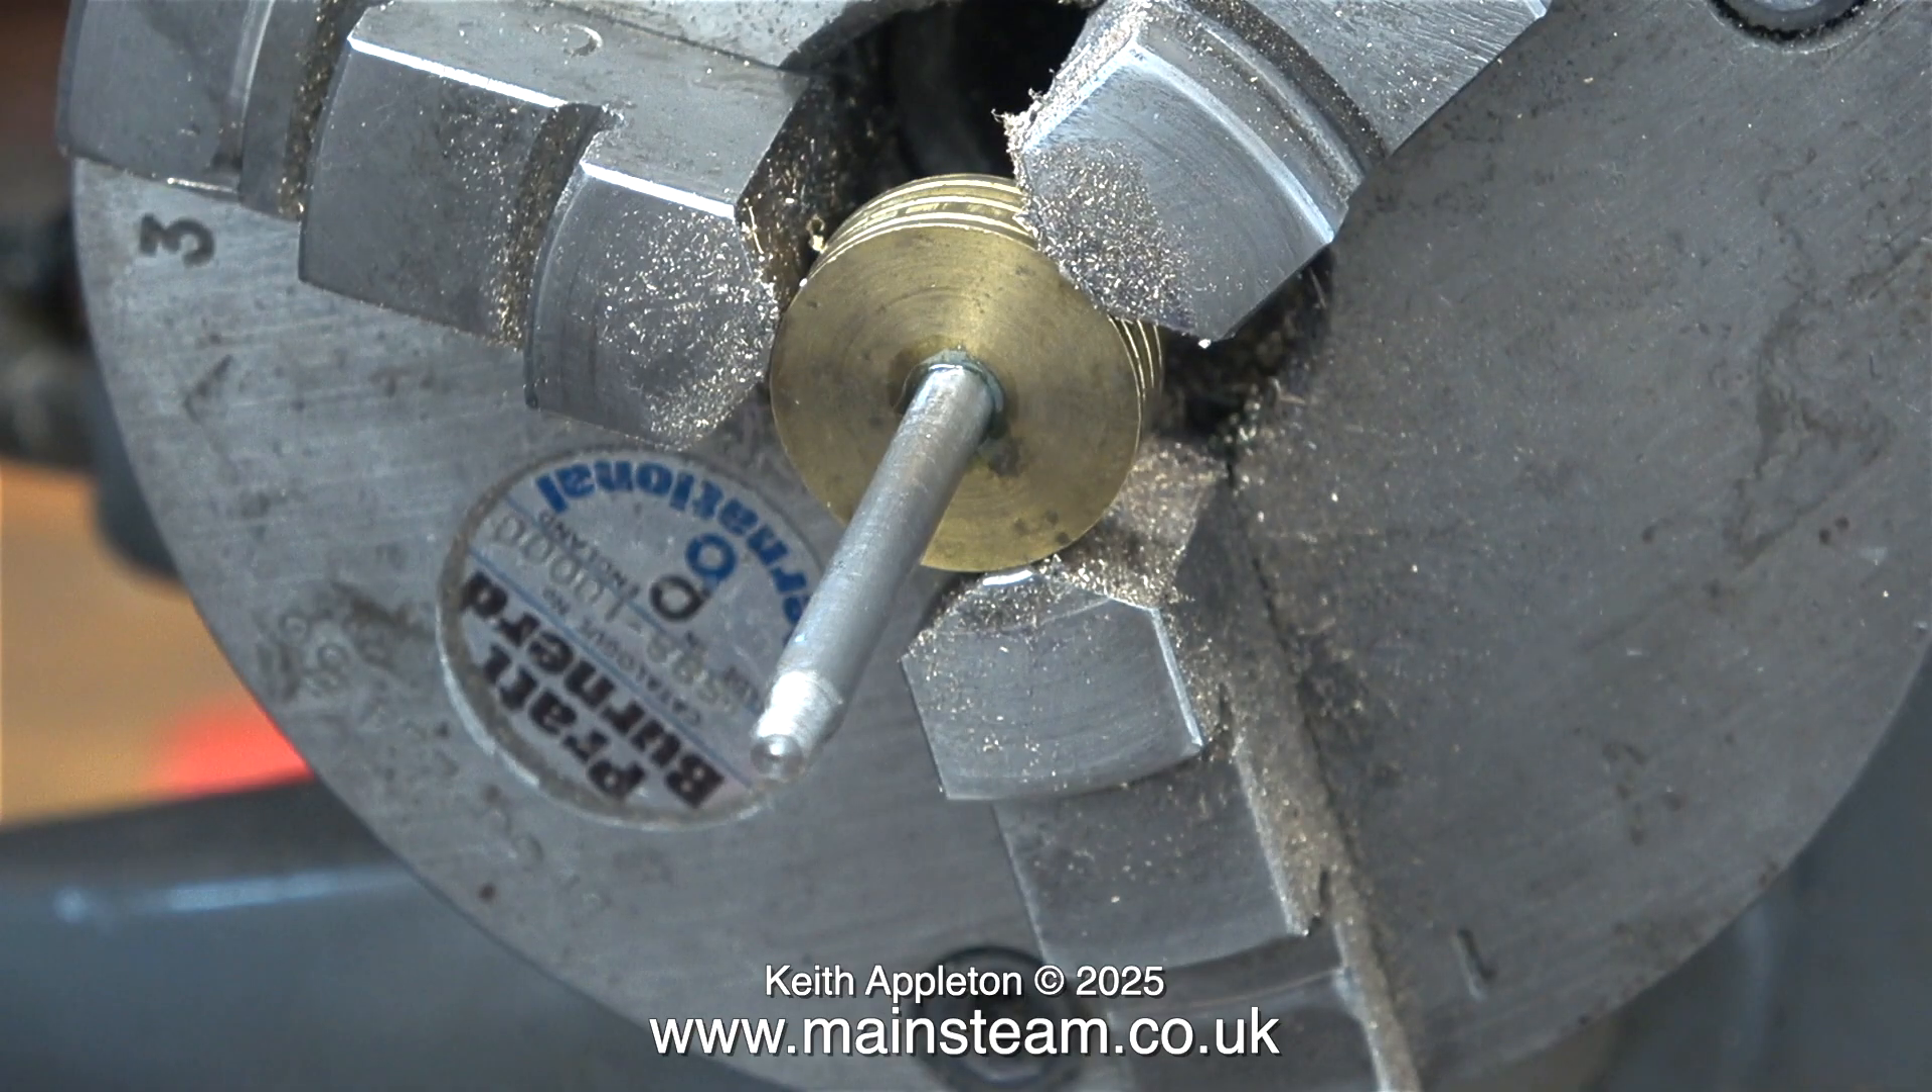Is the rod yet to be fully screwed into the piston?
No.